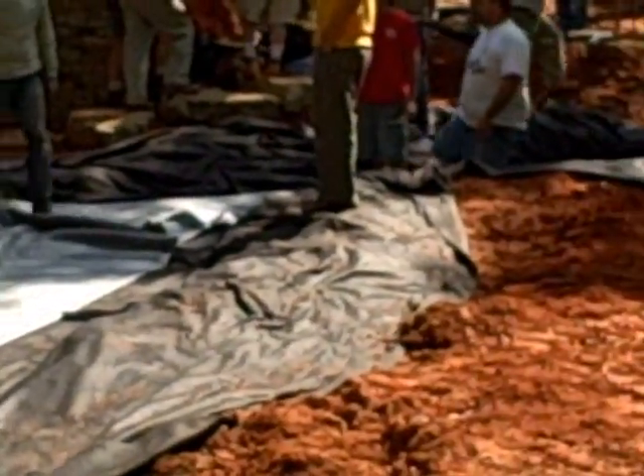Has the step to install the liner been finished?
No.